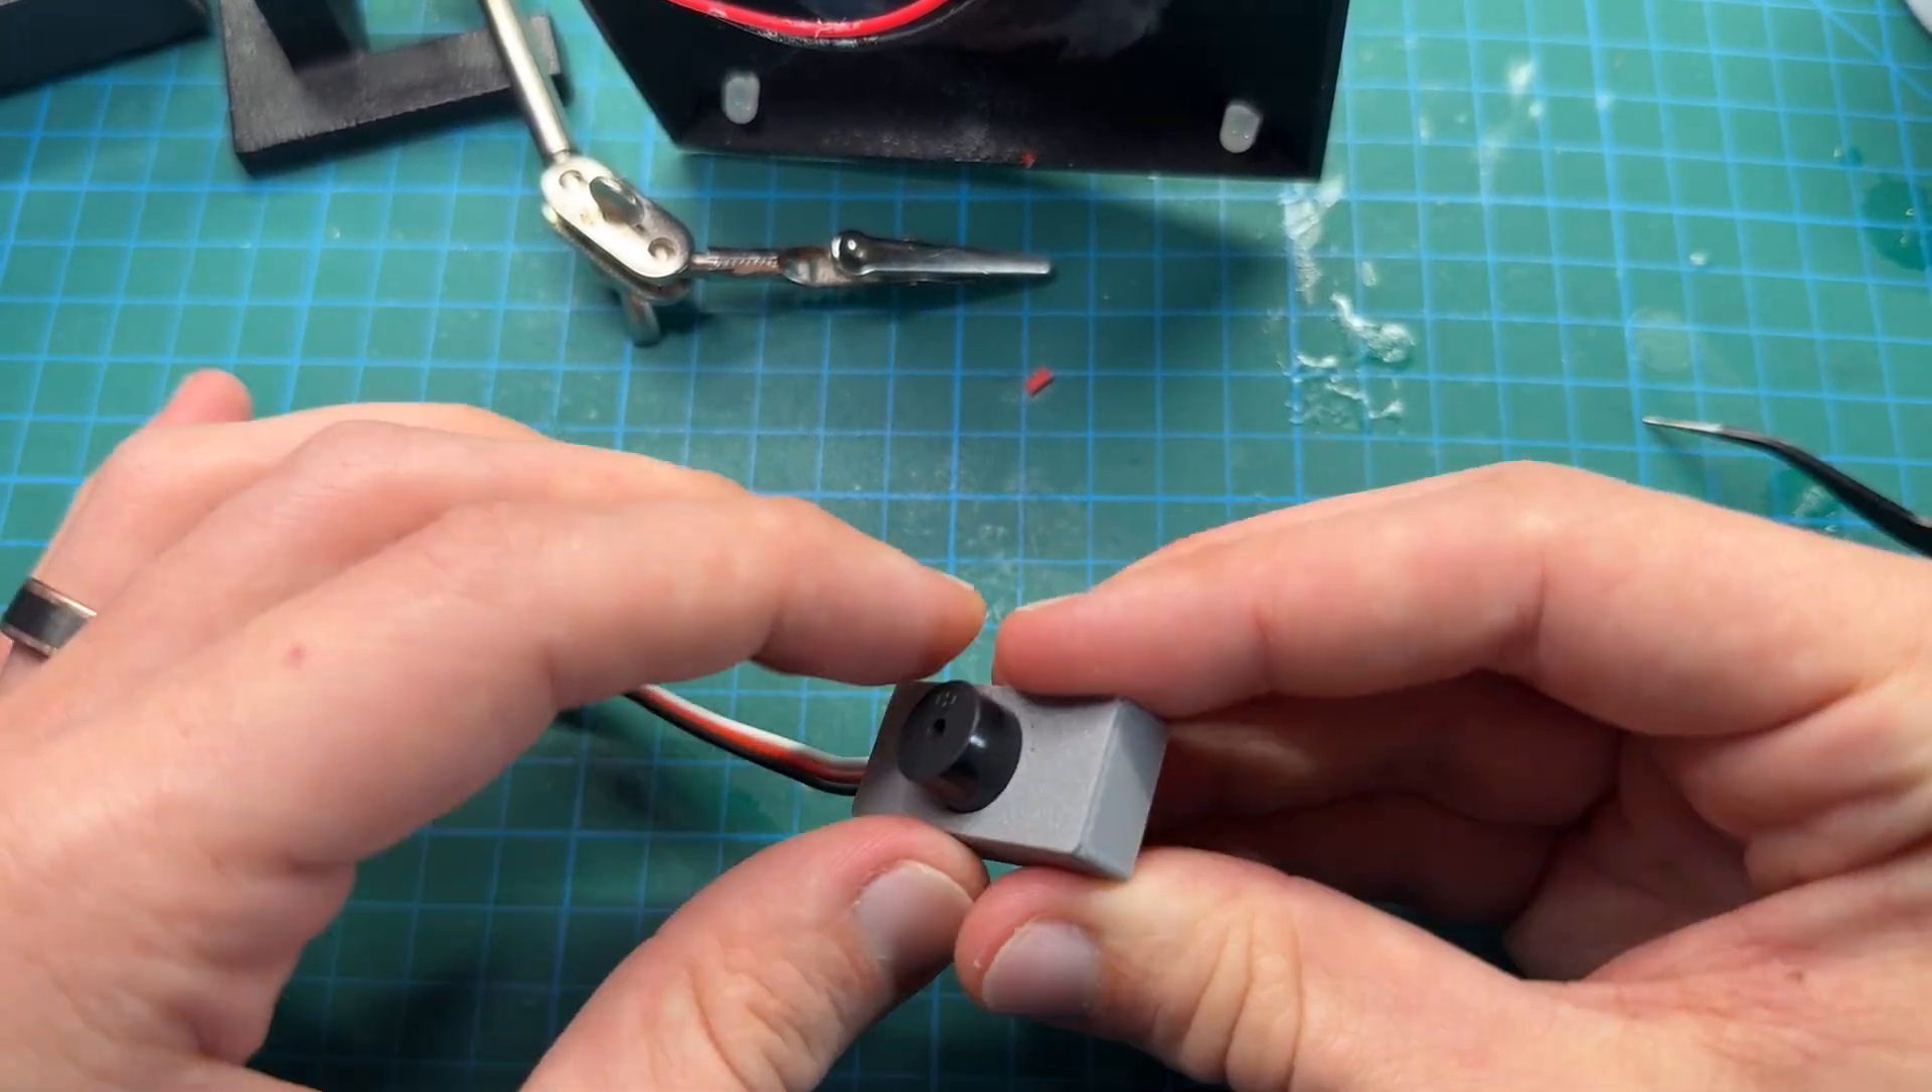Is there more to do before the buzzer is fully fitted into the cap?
No.